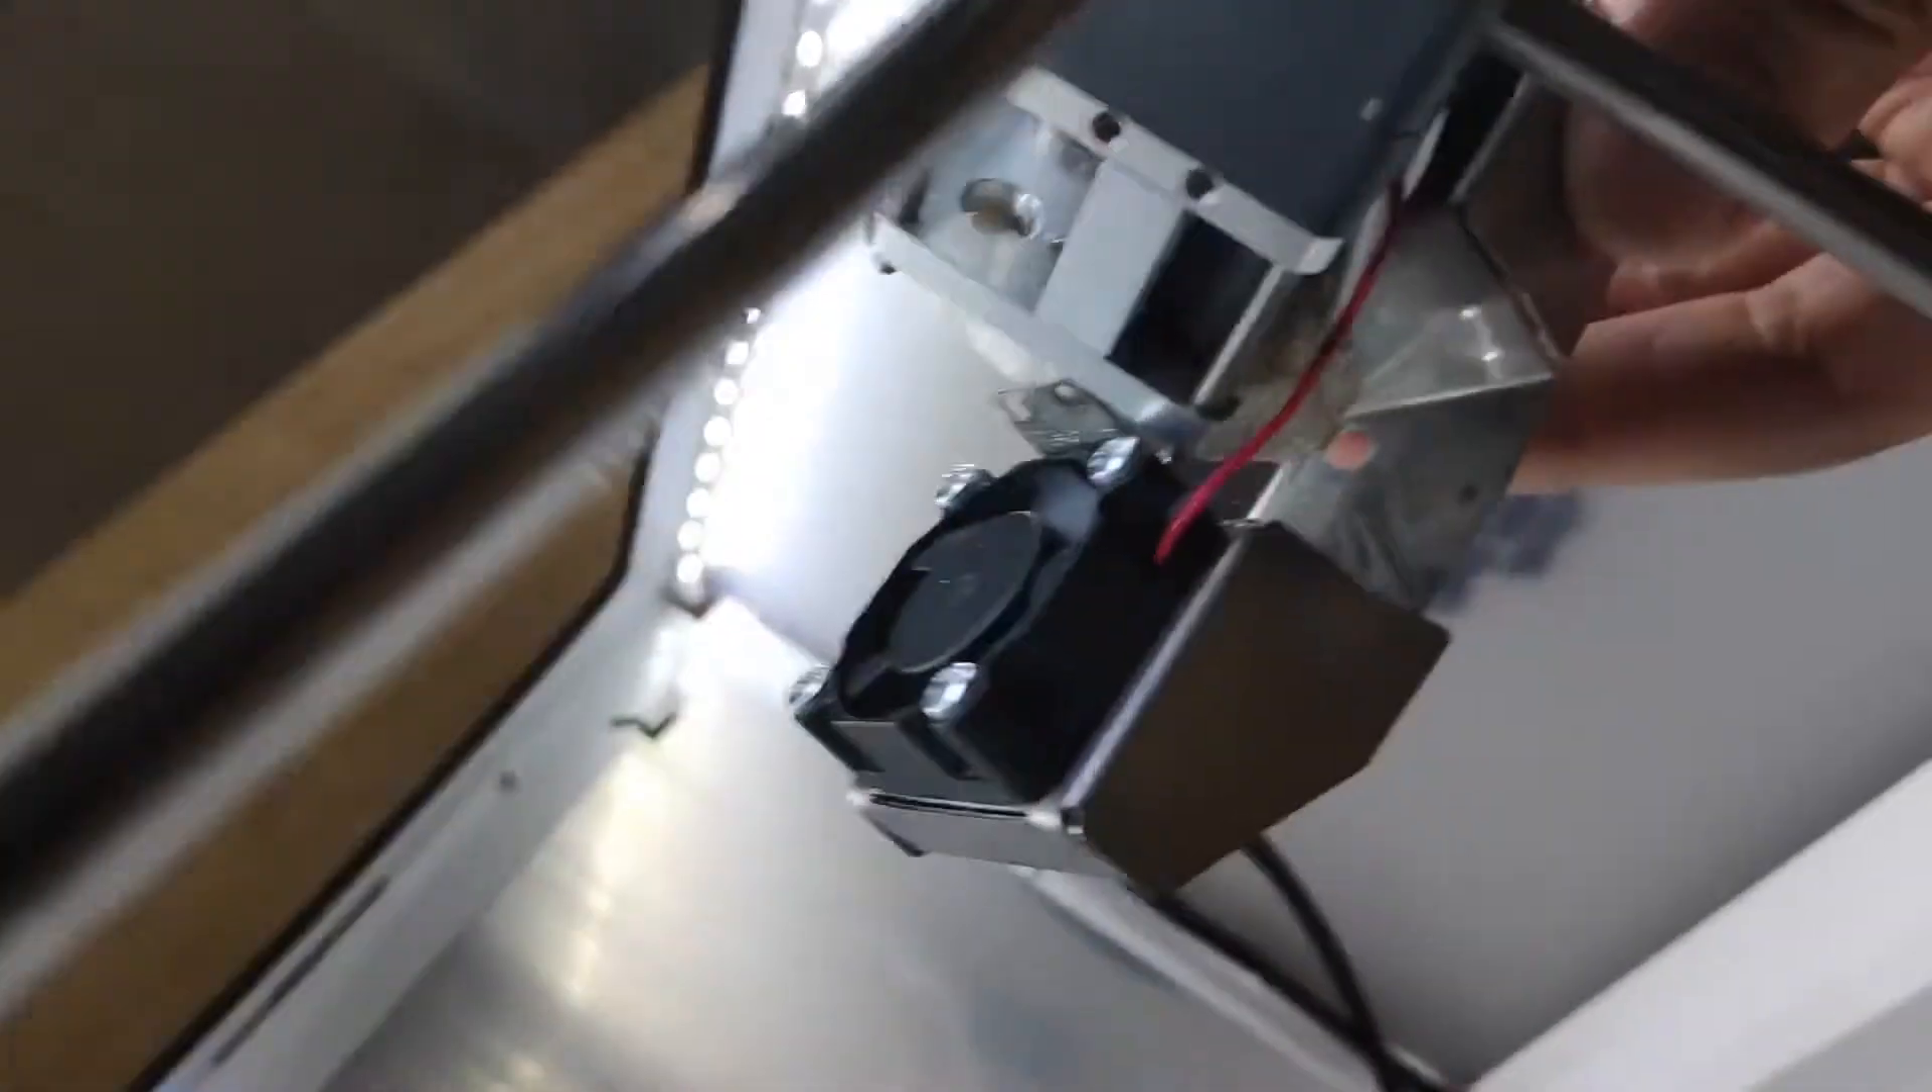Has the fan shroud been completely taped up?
No.